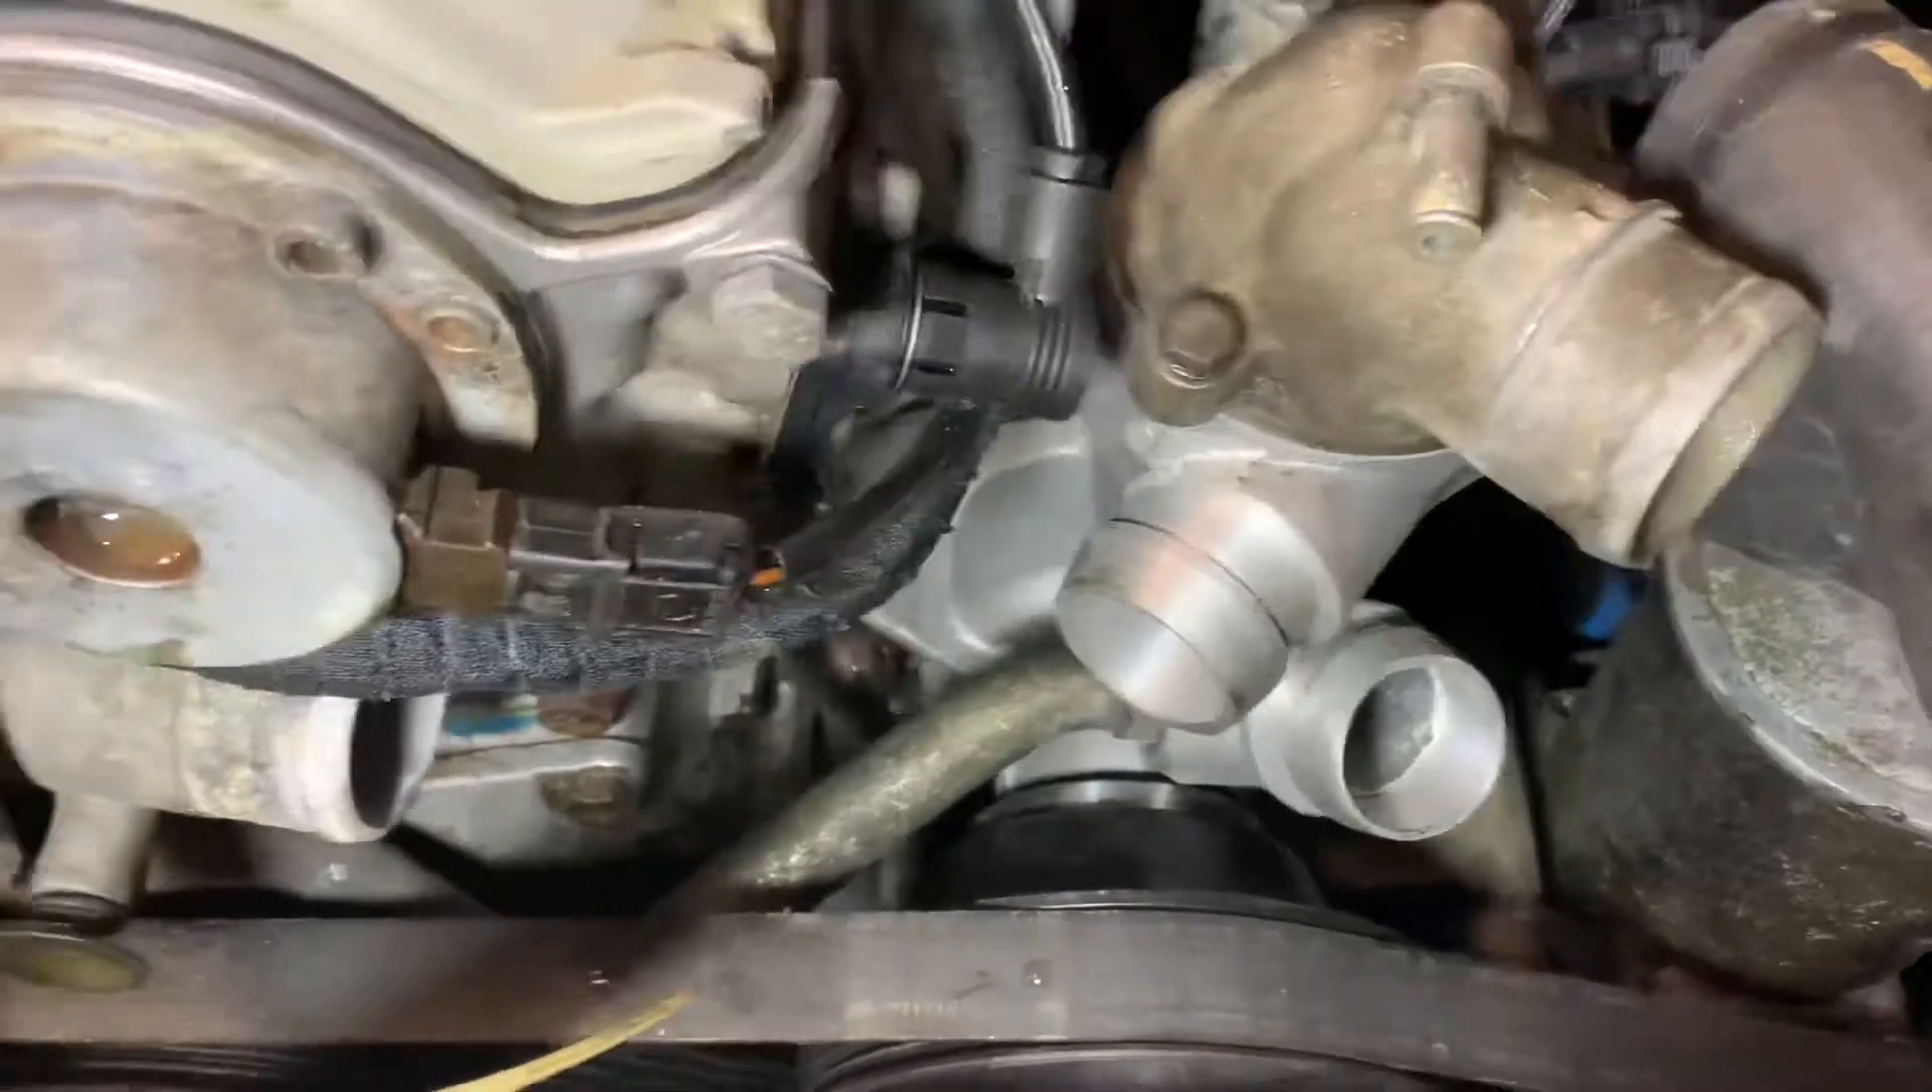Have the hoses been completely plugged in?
No.